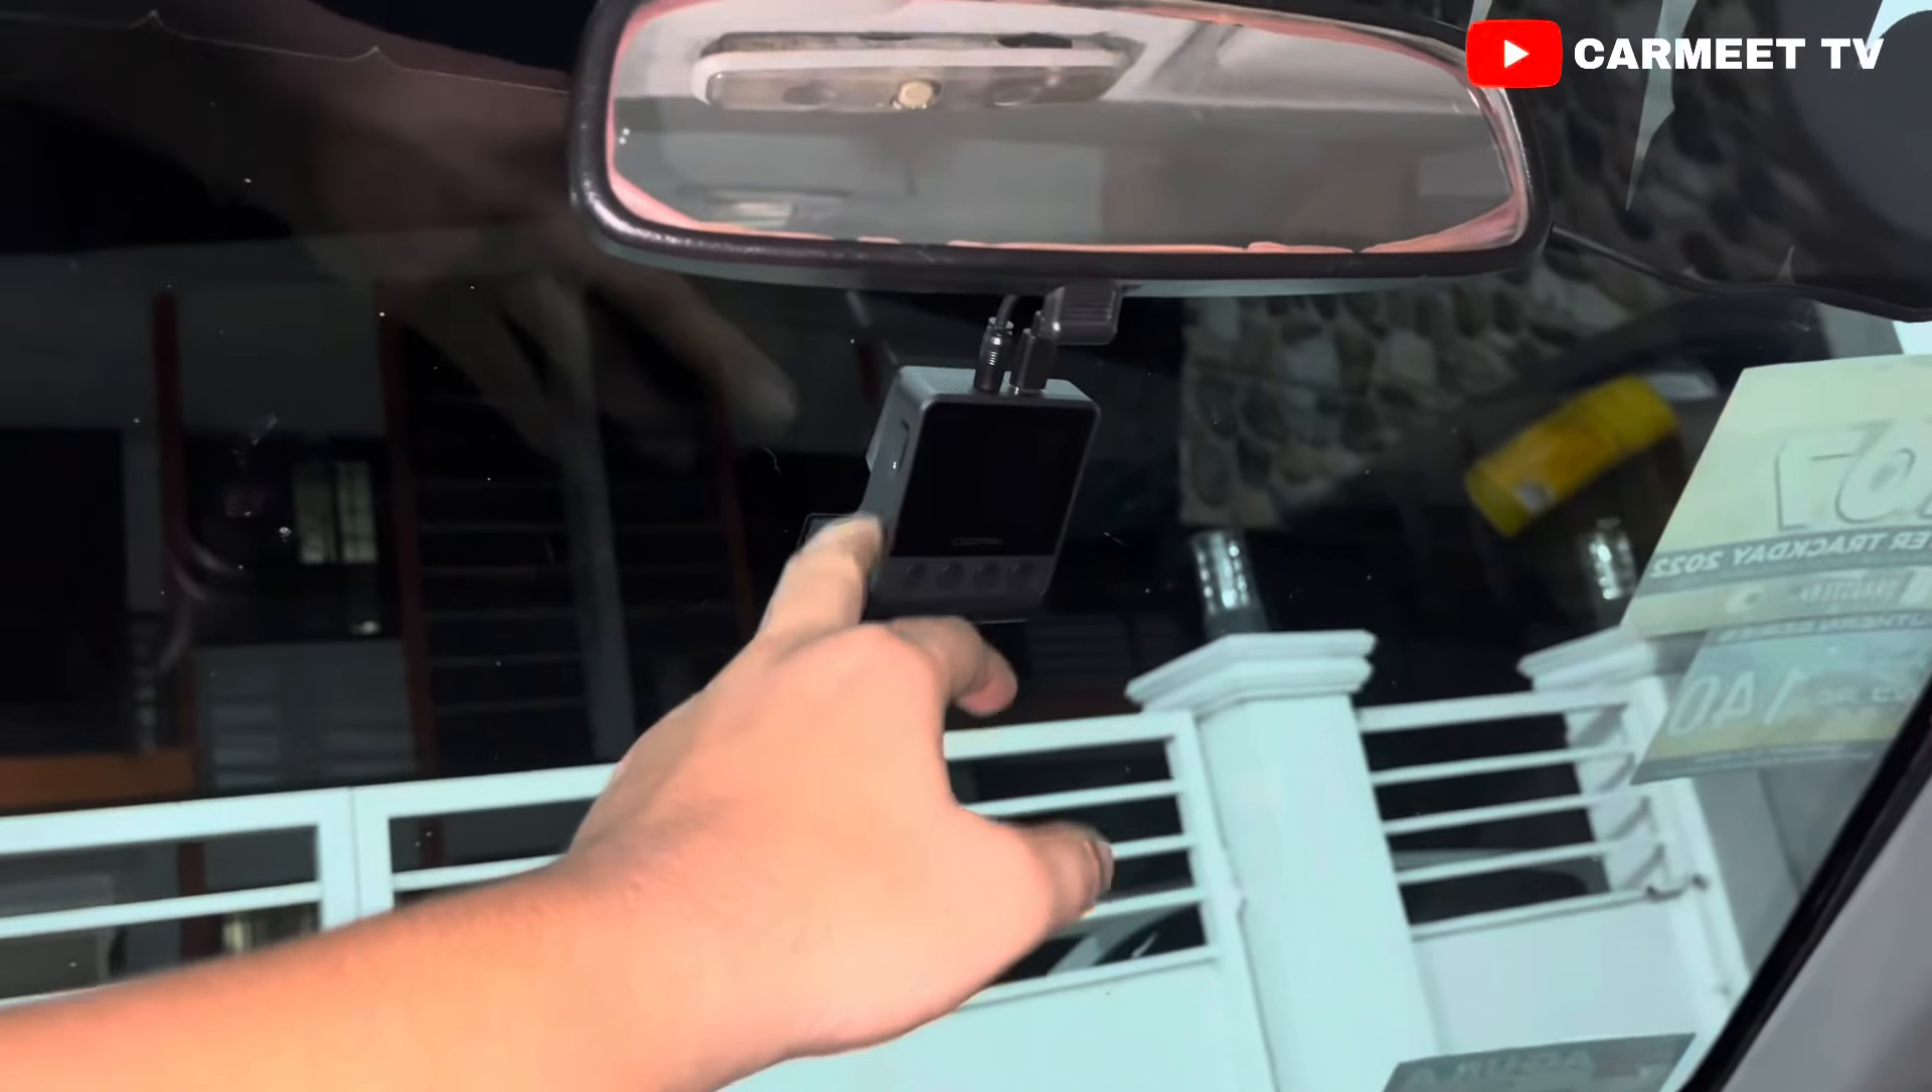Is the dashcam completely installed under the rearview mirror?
Yes.